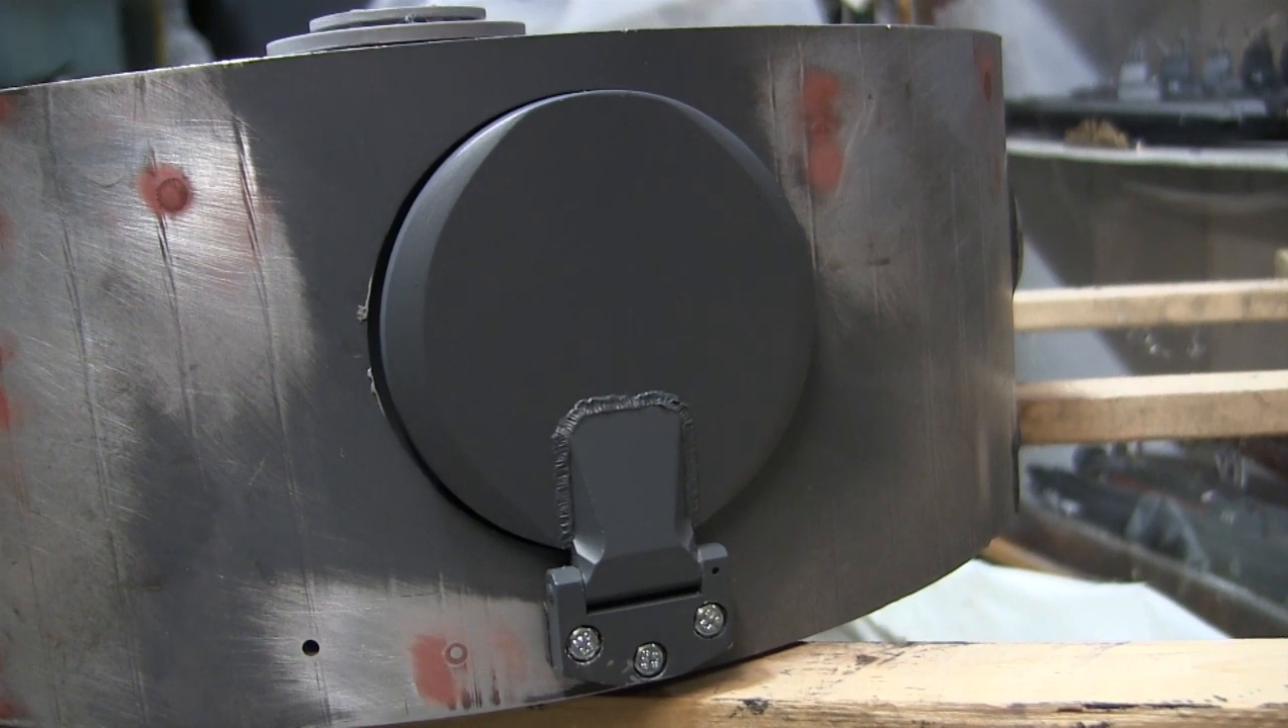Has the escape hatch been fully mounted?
Yes.